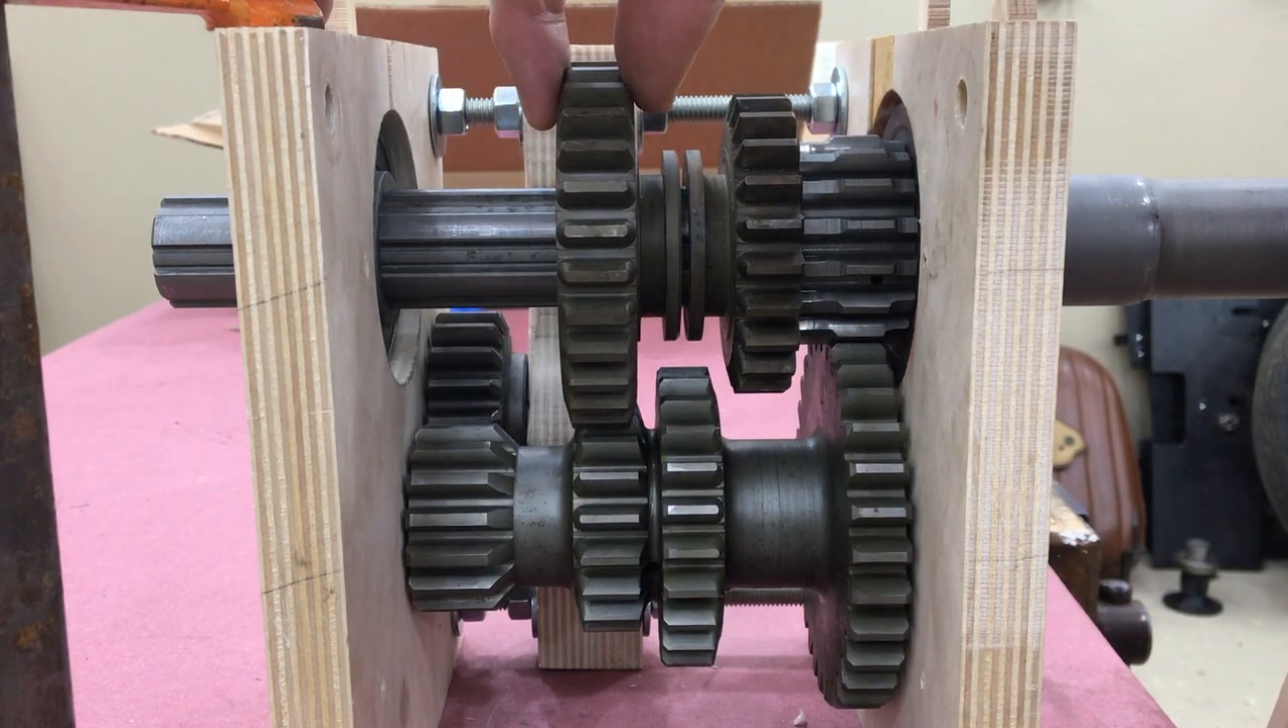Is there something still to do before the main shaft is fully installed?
No.